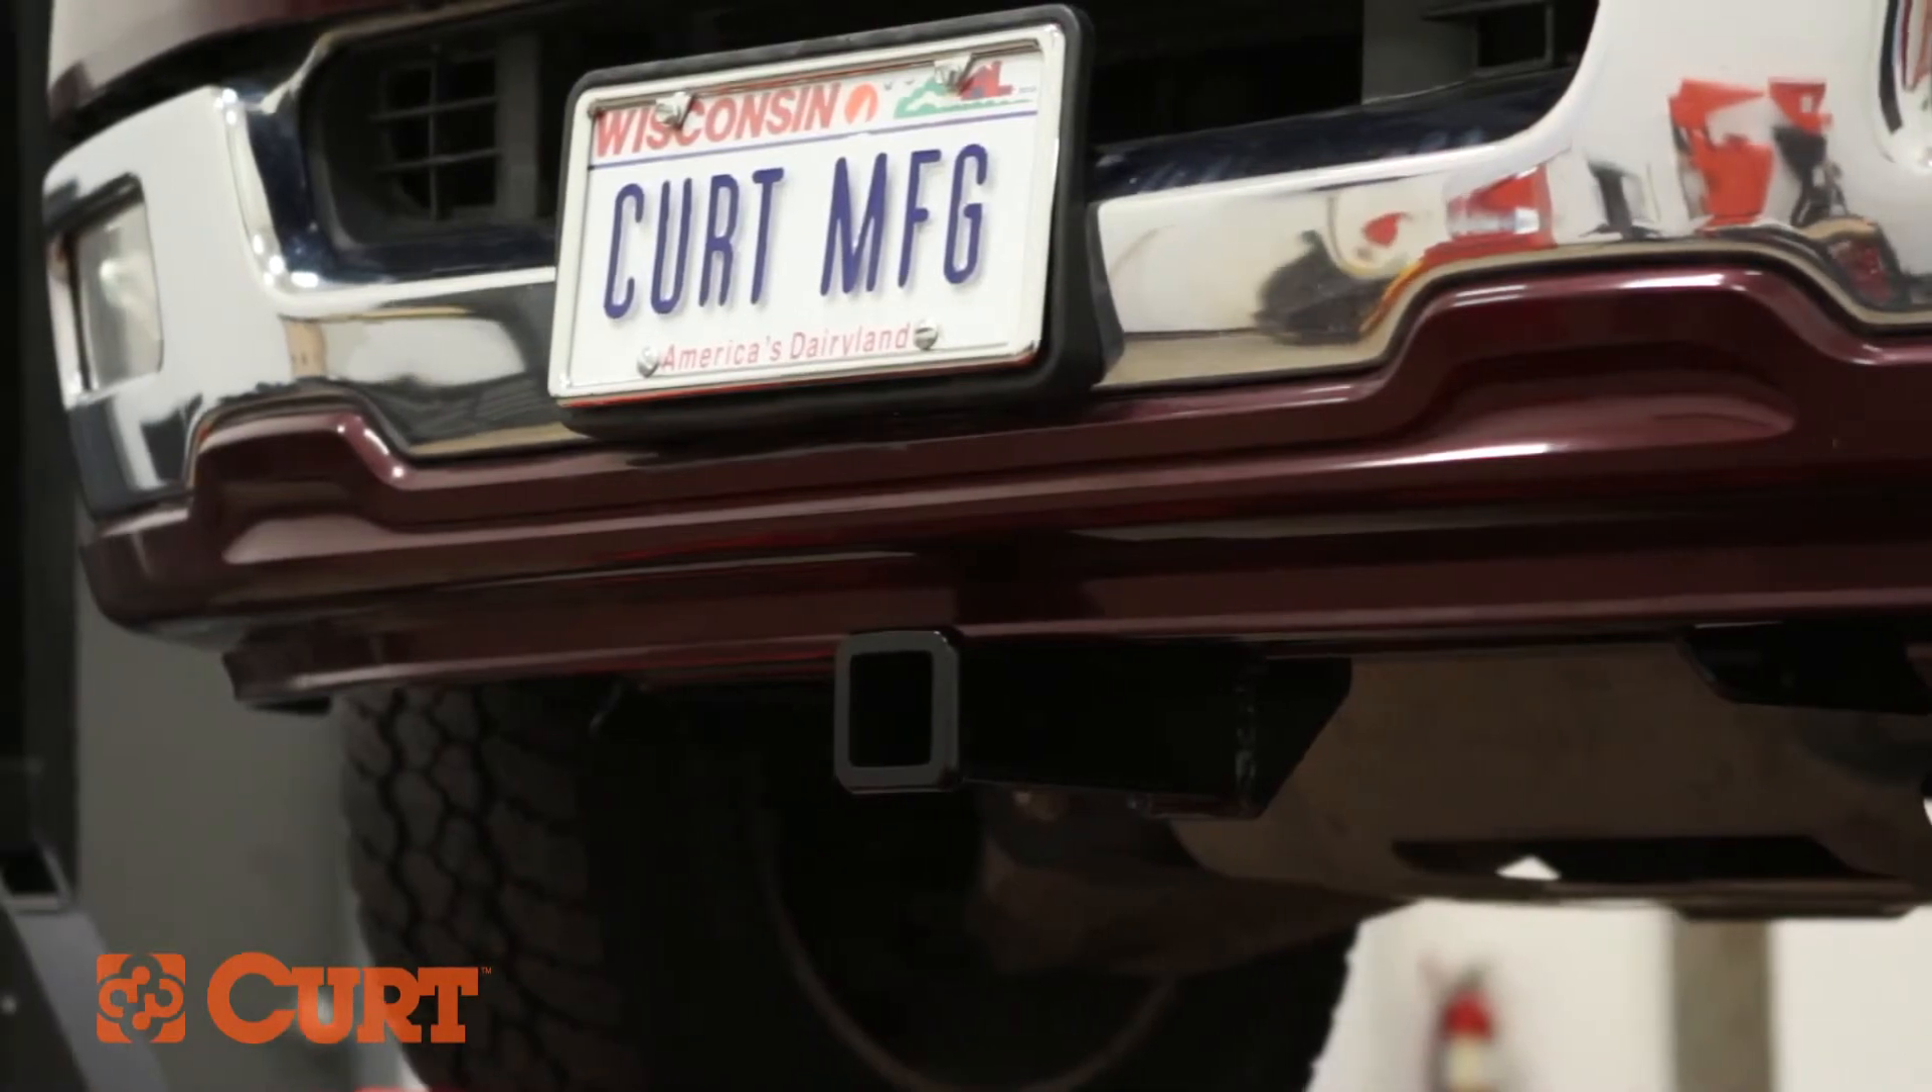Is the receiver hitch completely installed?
Yes.